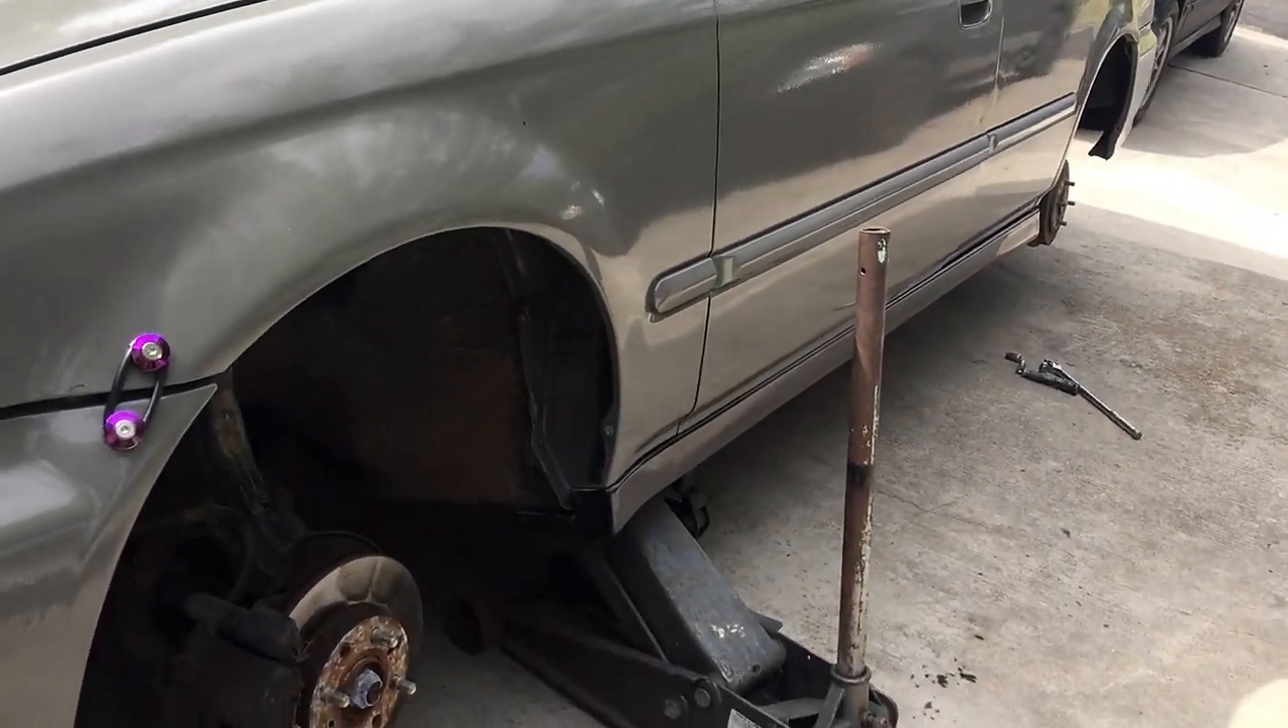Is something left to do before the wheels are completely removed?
No.